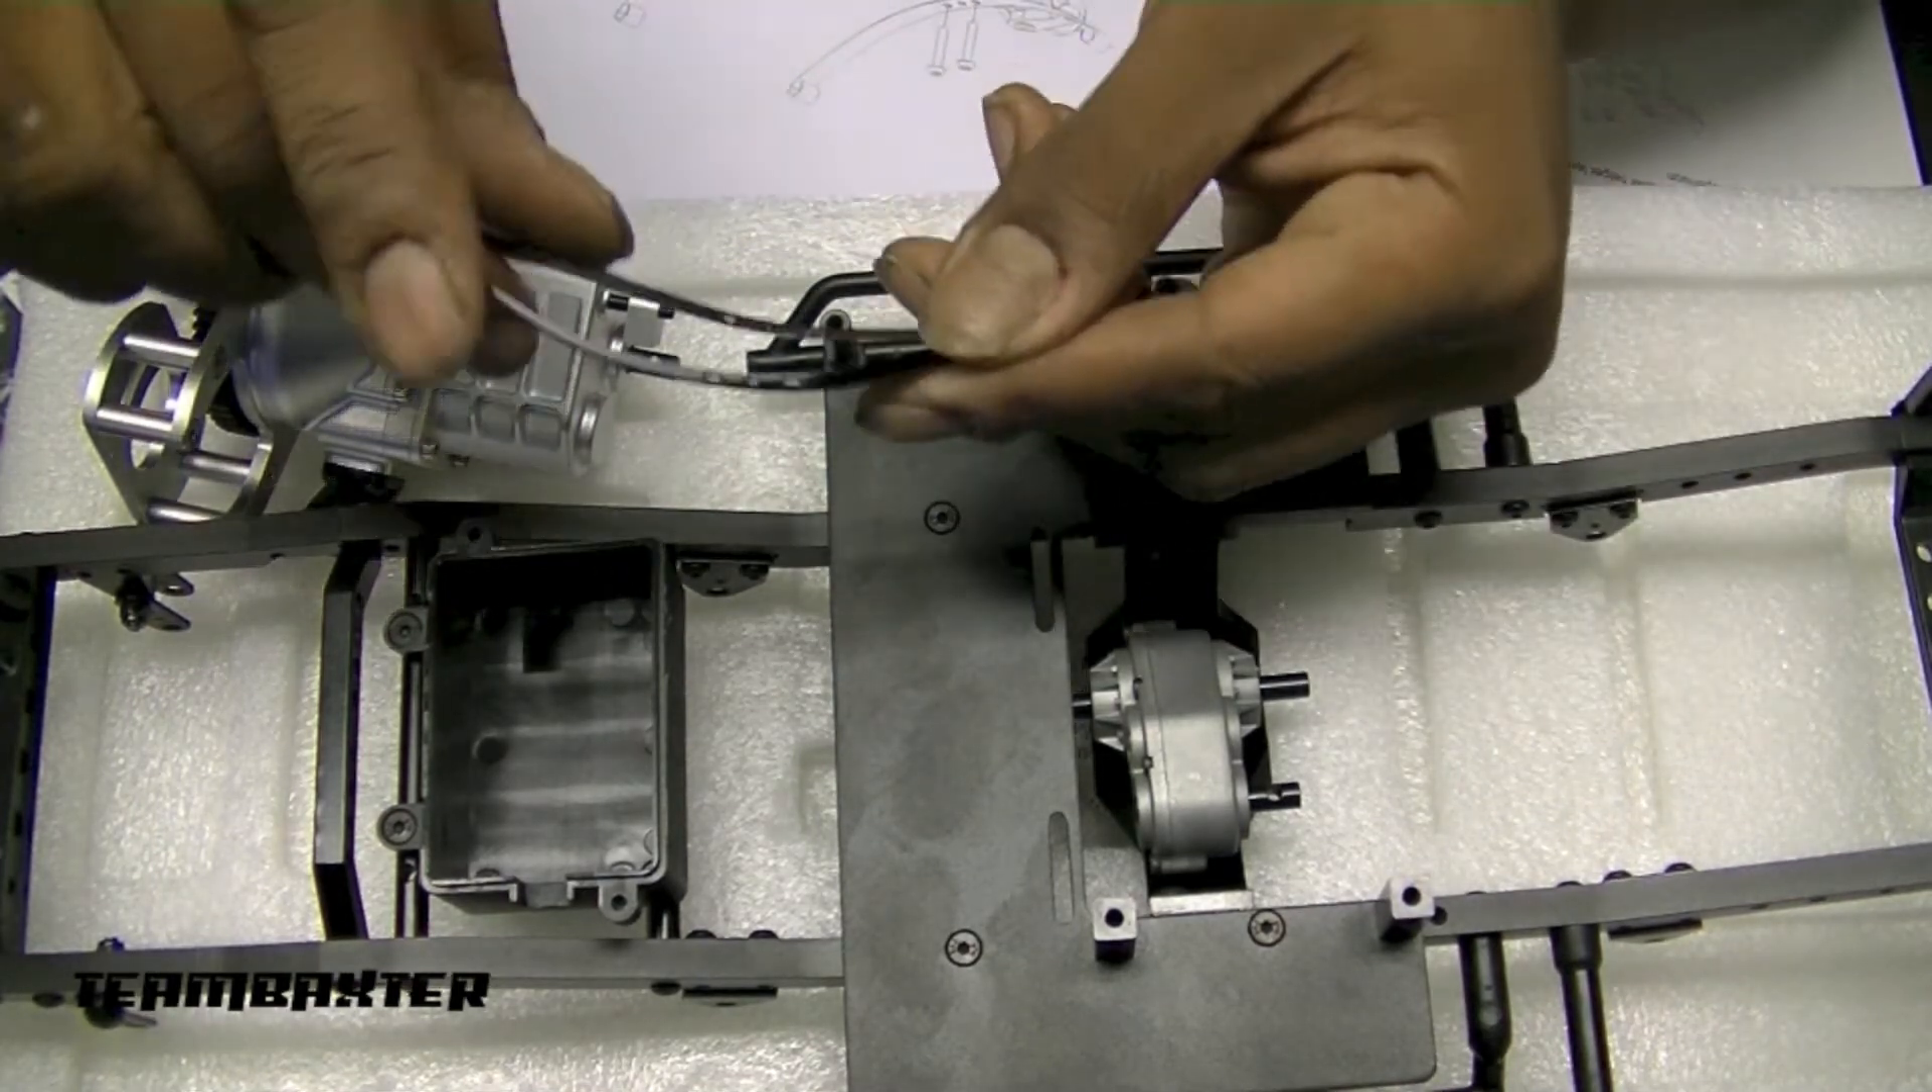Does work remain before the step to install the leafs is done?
Yes.